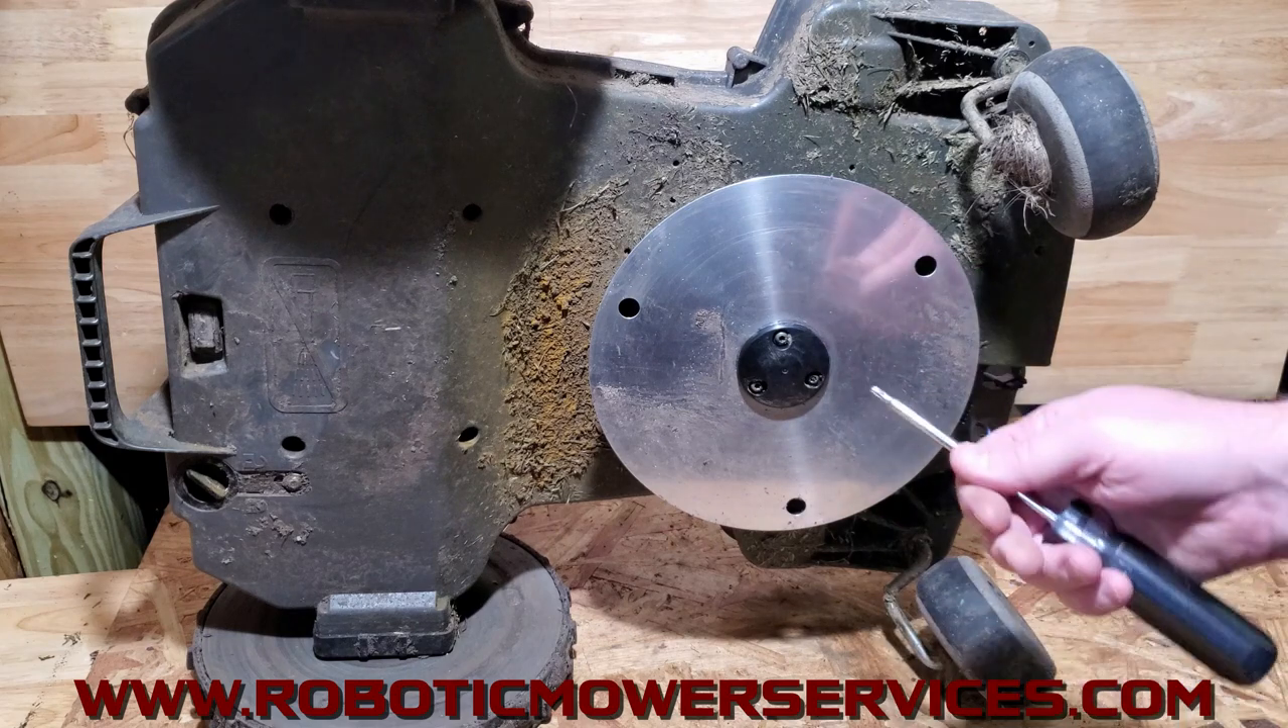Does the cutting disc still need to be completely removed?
Yes.